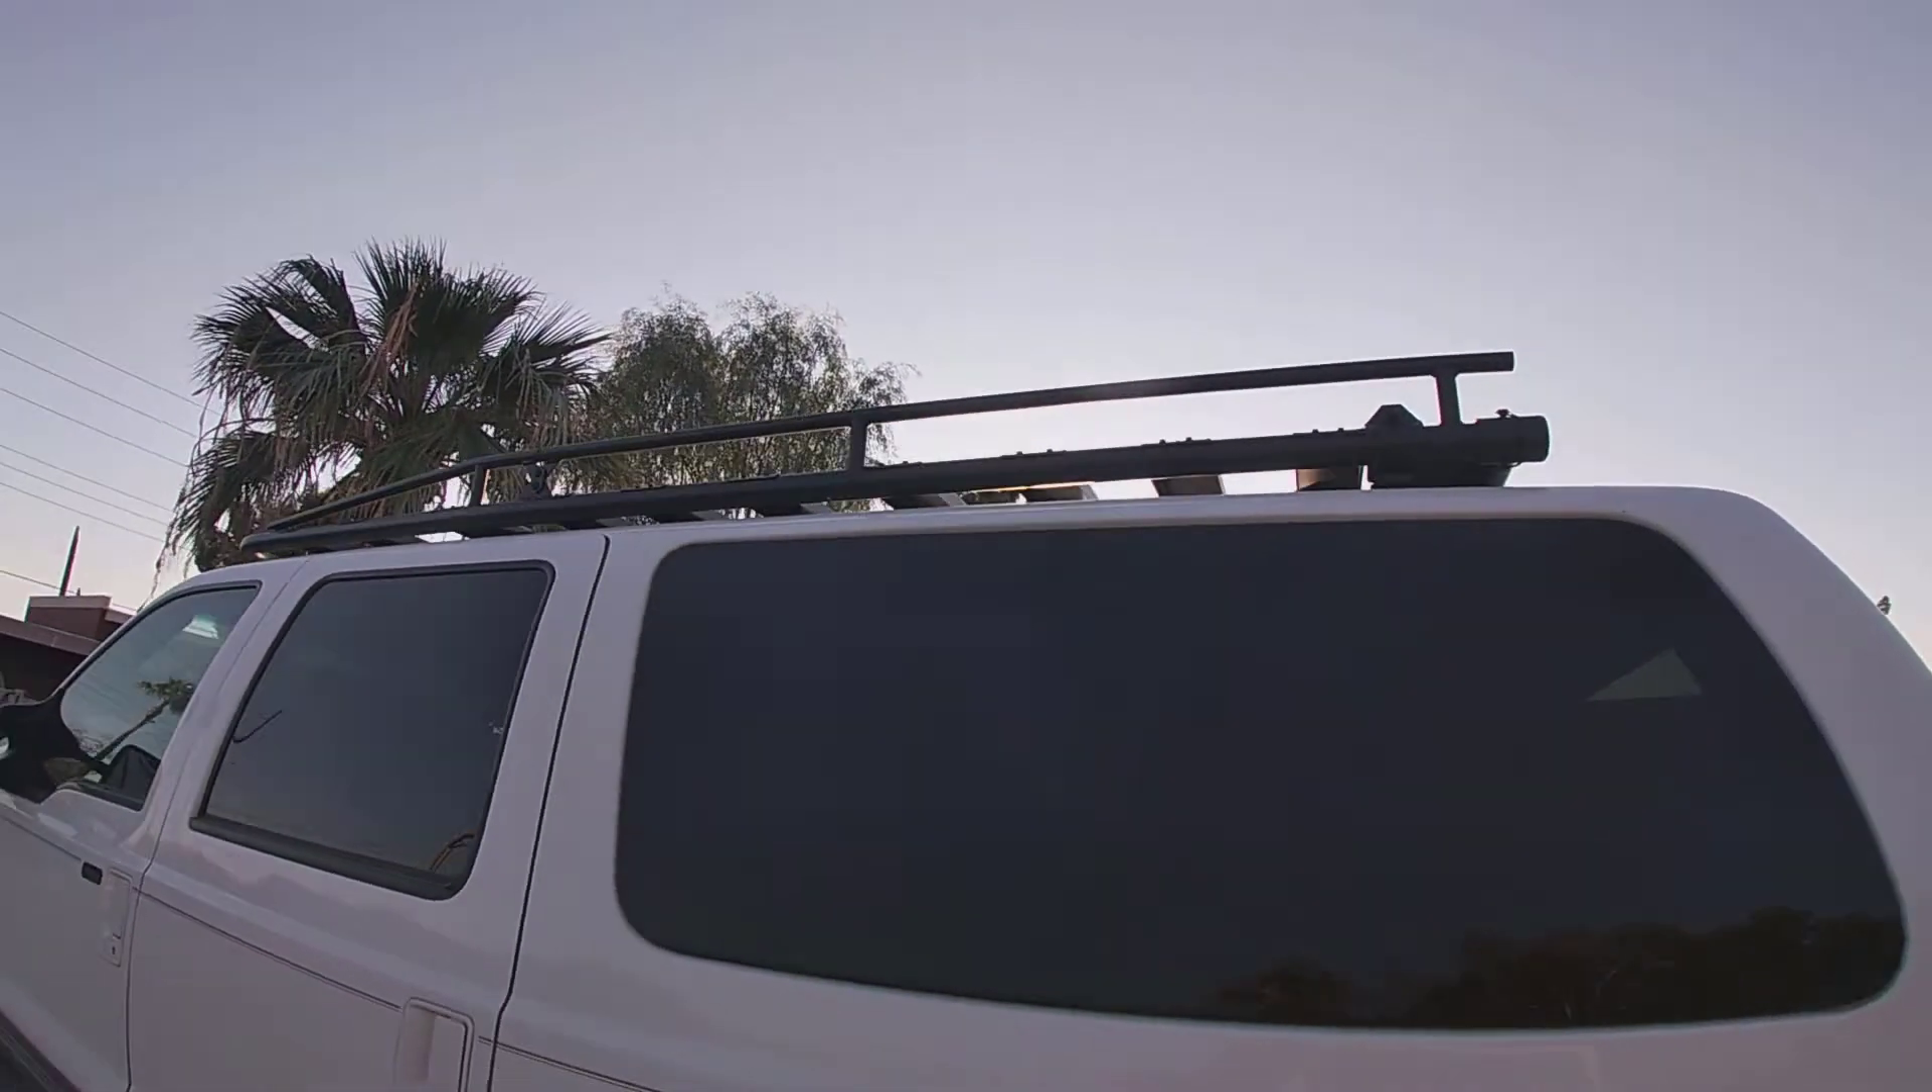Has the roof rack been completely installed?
Yes.